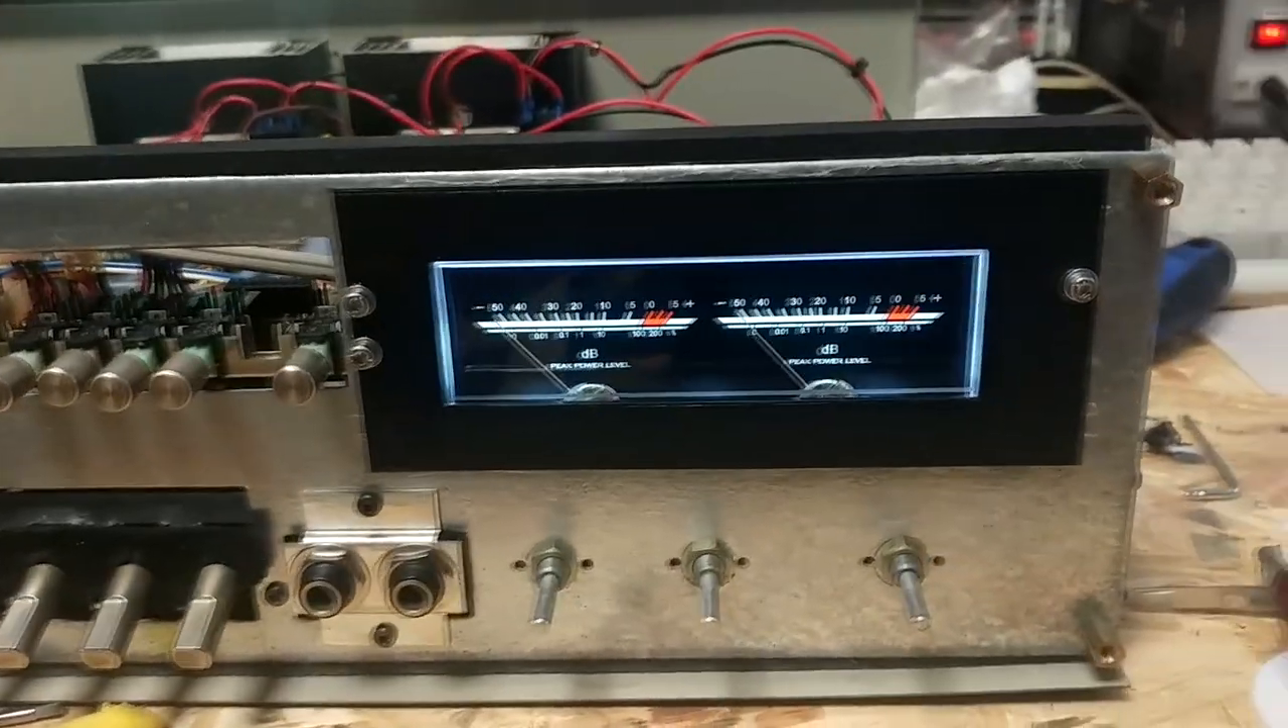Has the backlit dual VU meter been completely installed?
Yes.